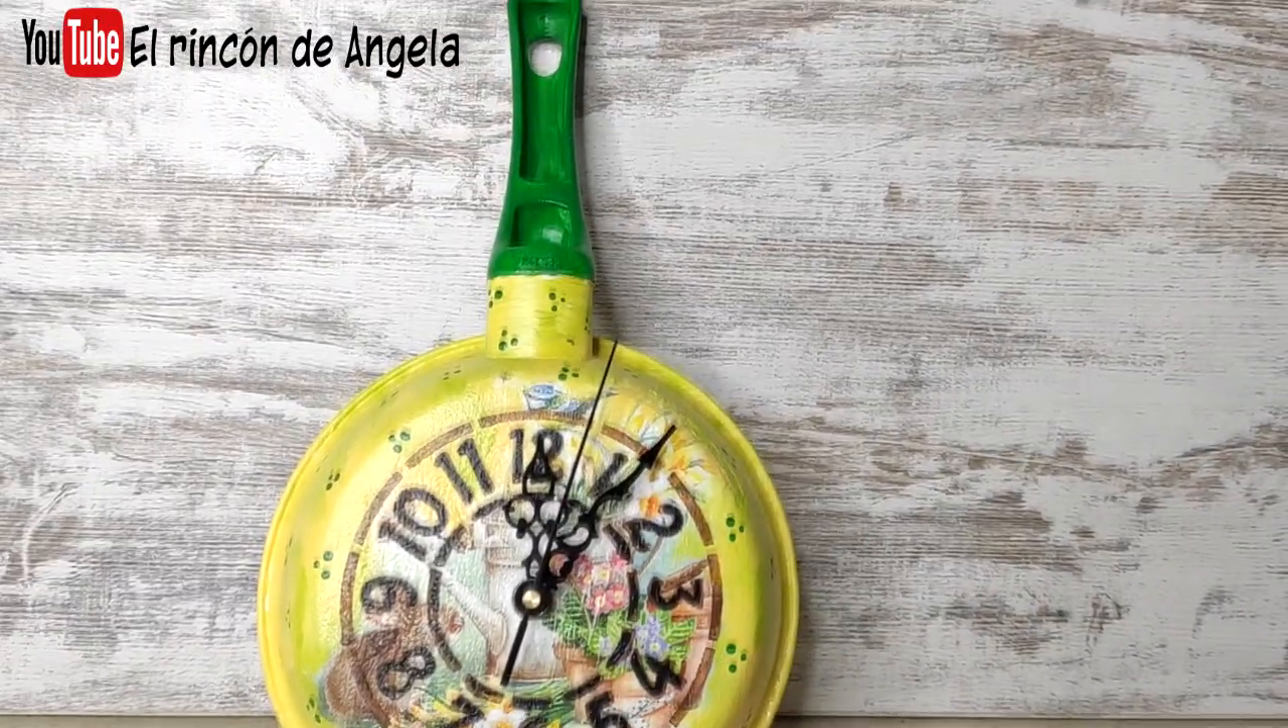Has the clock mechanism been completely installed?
Yes.